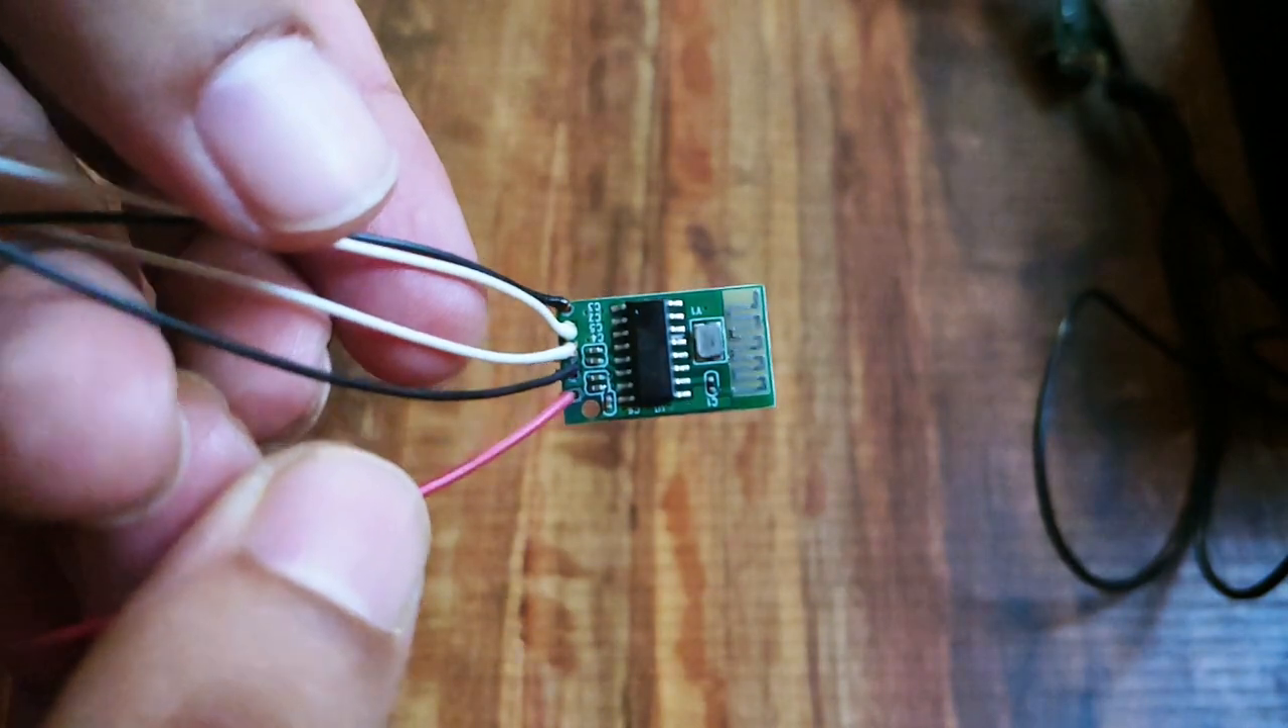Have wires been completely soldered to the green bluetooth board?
Yes.